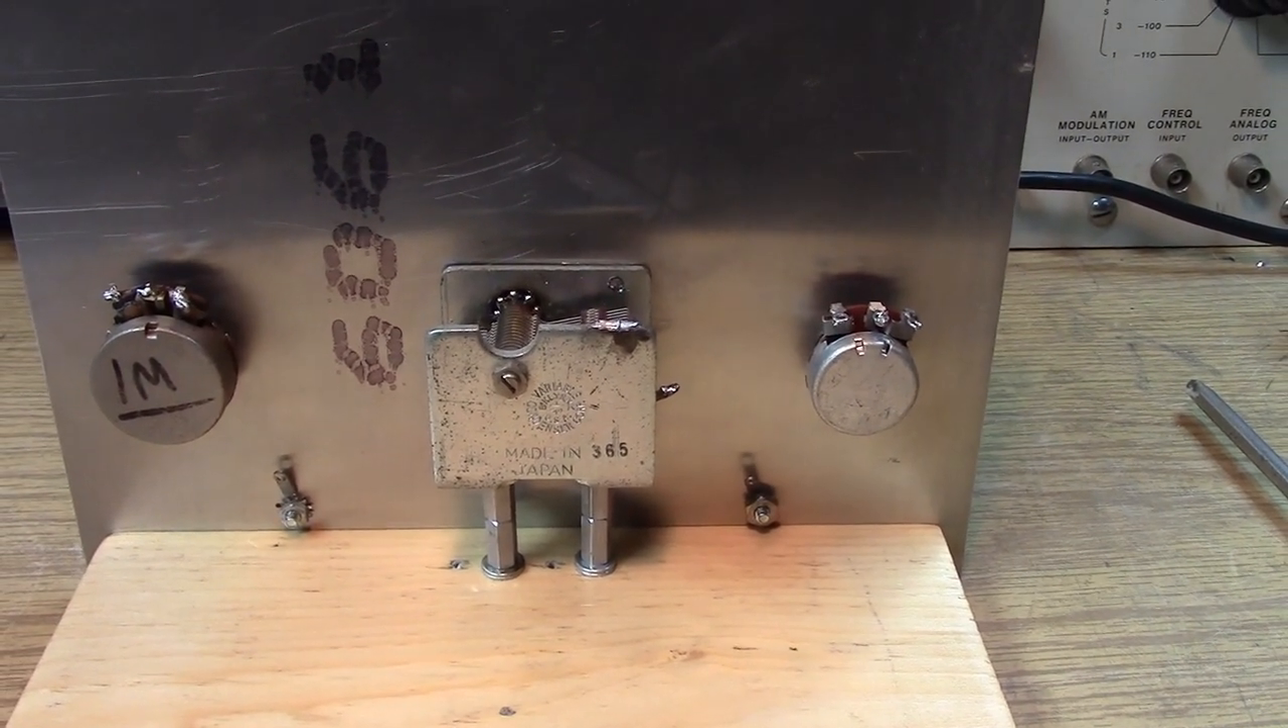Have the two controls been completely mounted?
Yes.